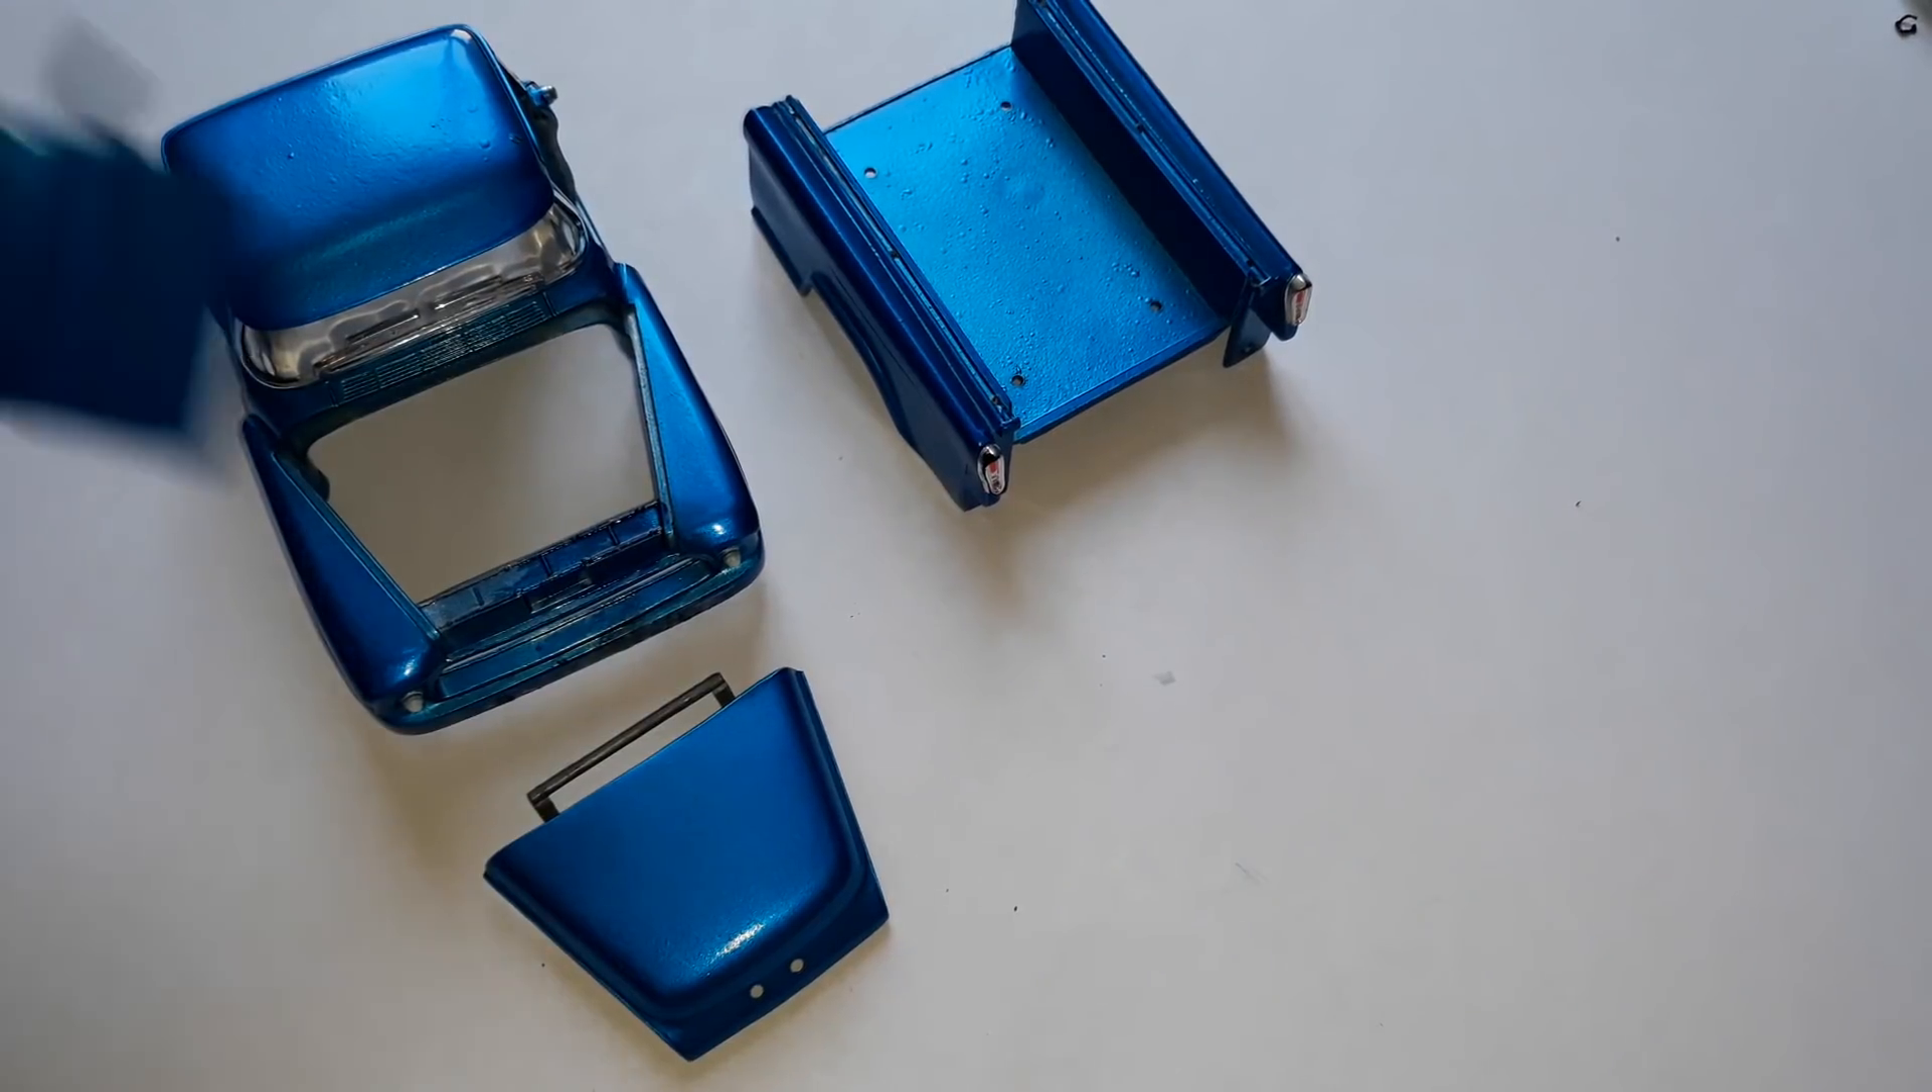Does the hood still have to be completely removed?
No.